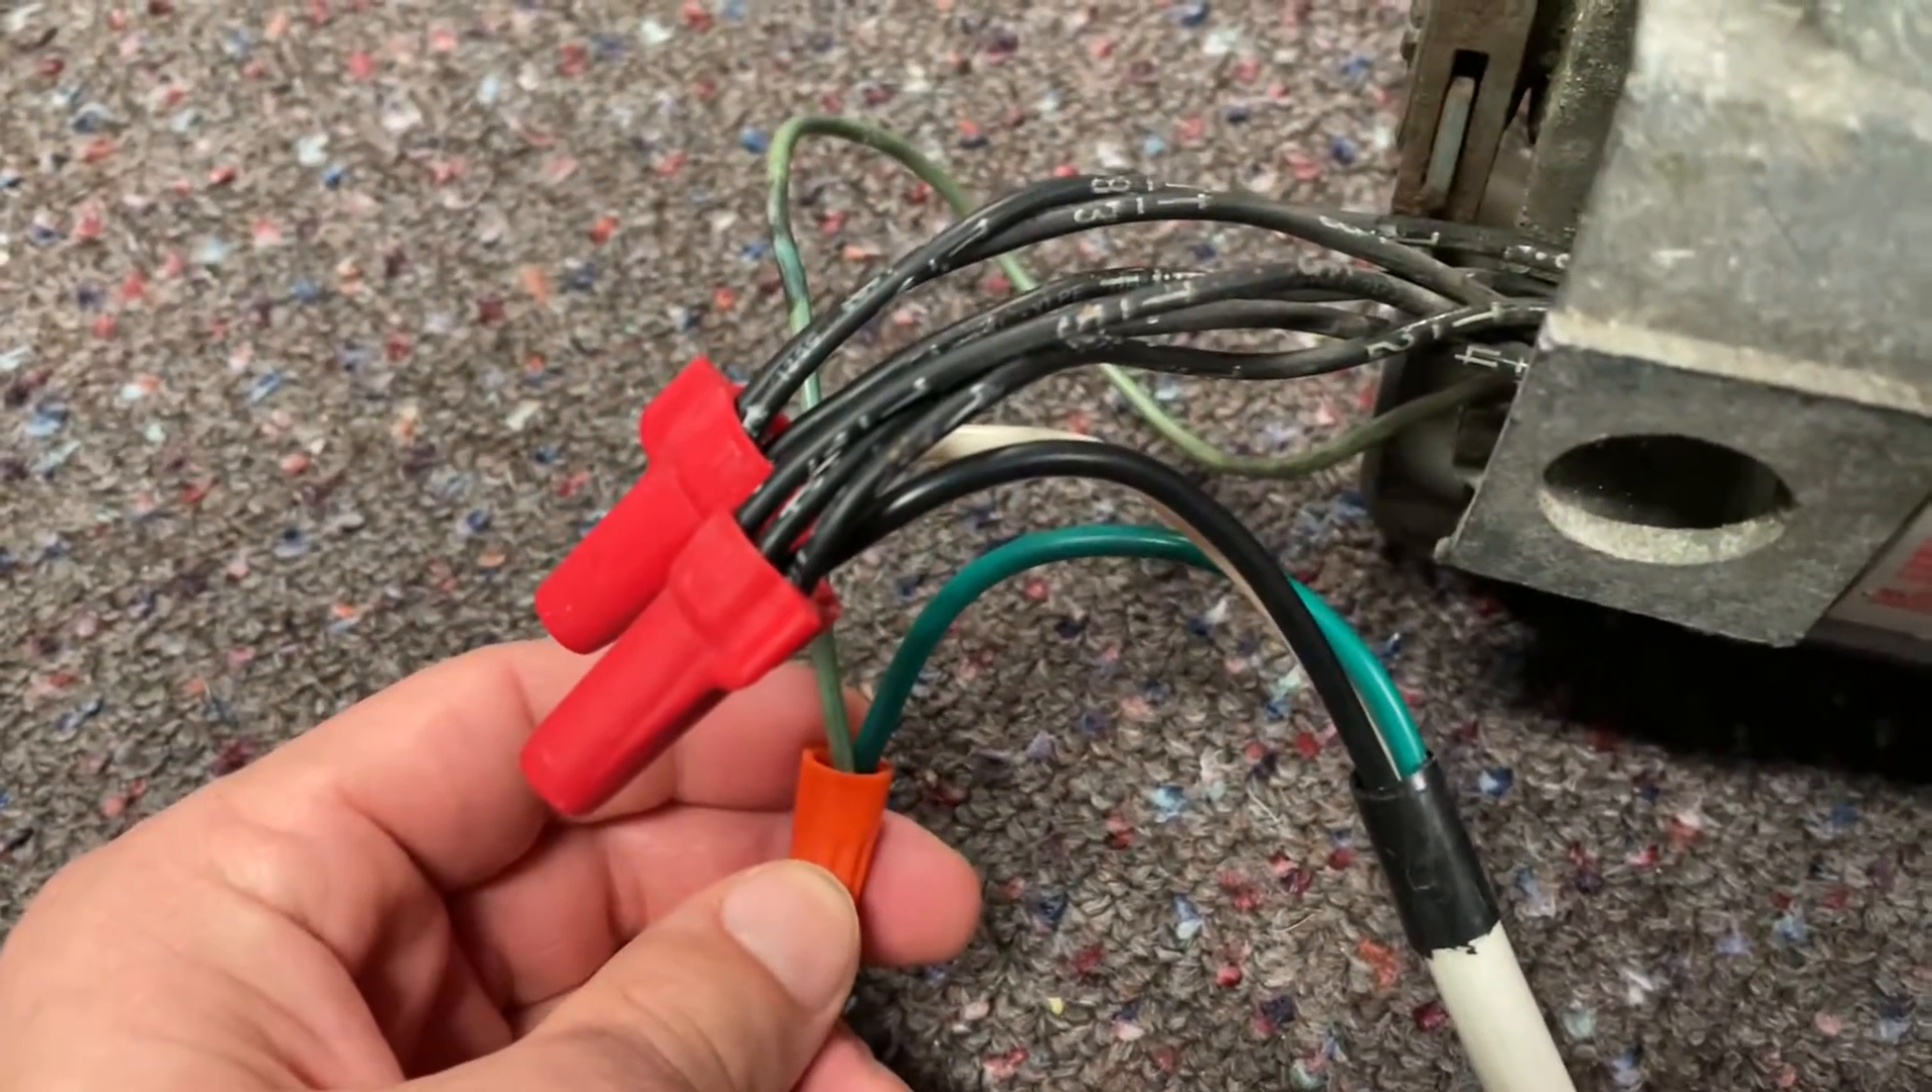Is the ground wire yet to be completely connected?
No.